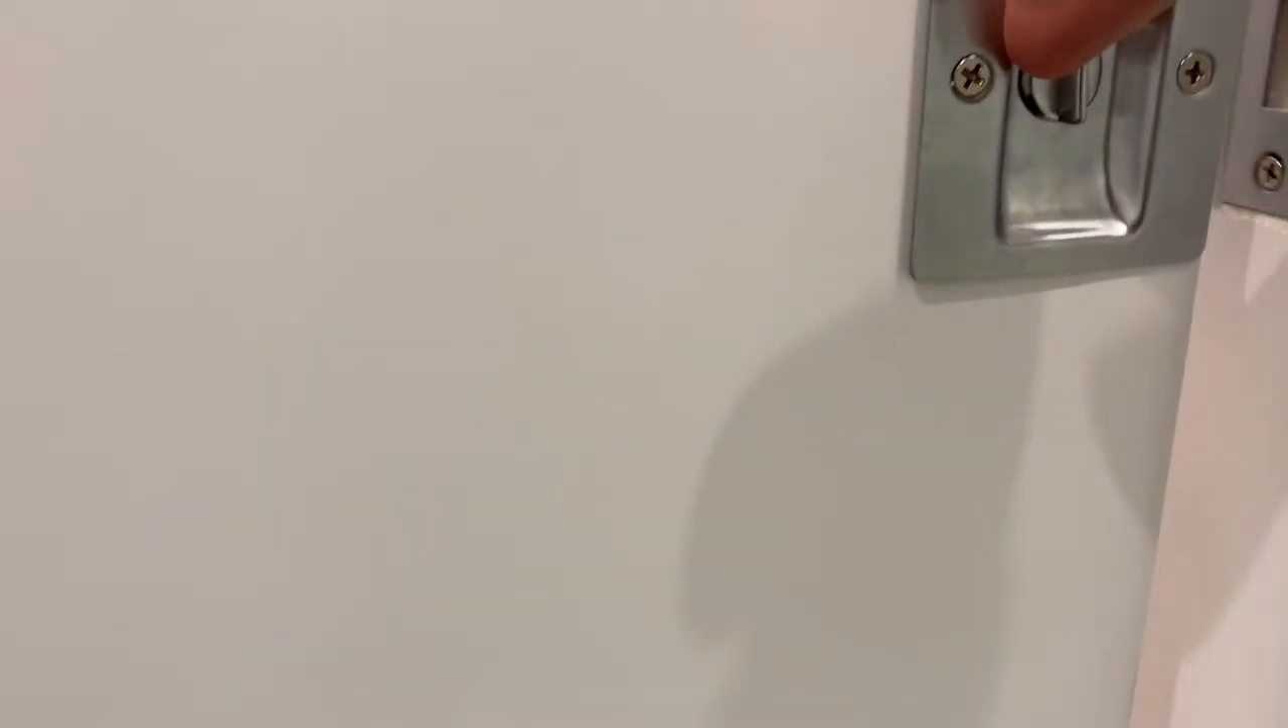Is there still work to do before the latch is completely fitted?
No.